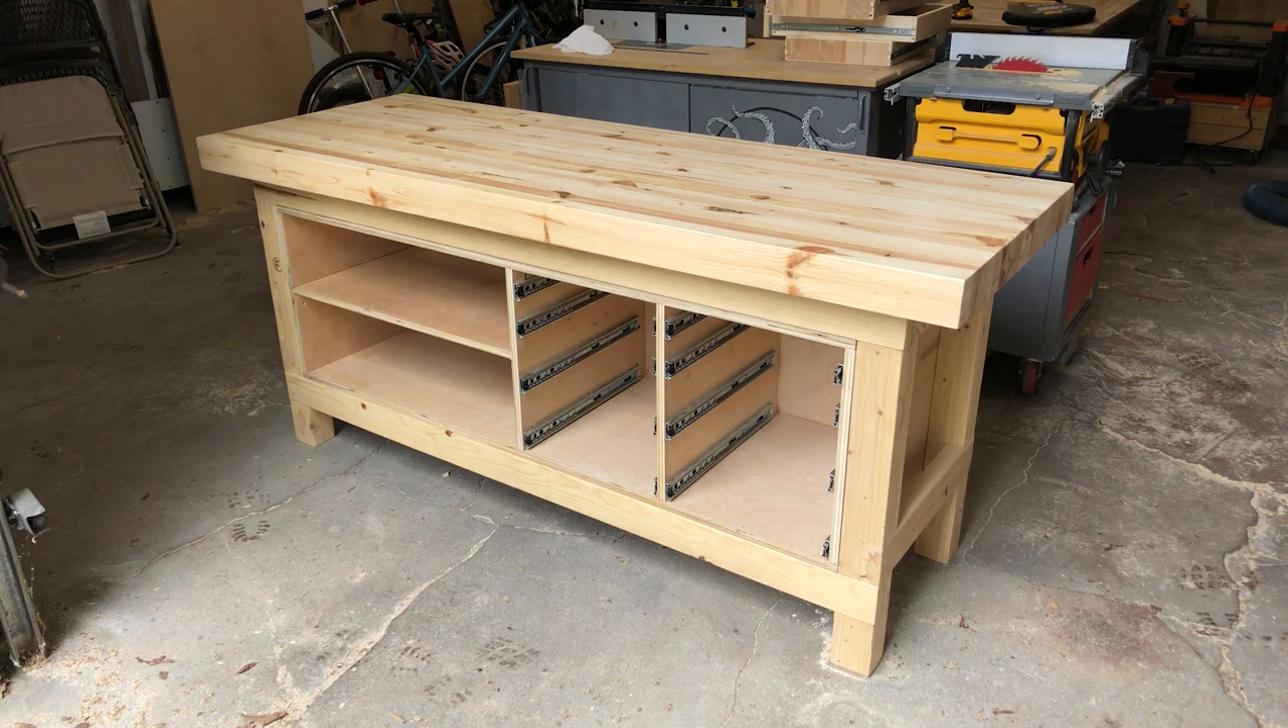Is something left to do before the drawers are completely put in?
Yes.